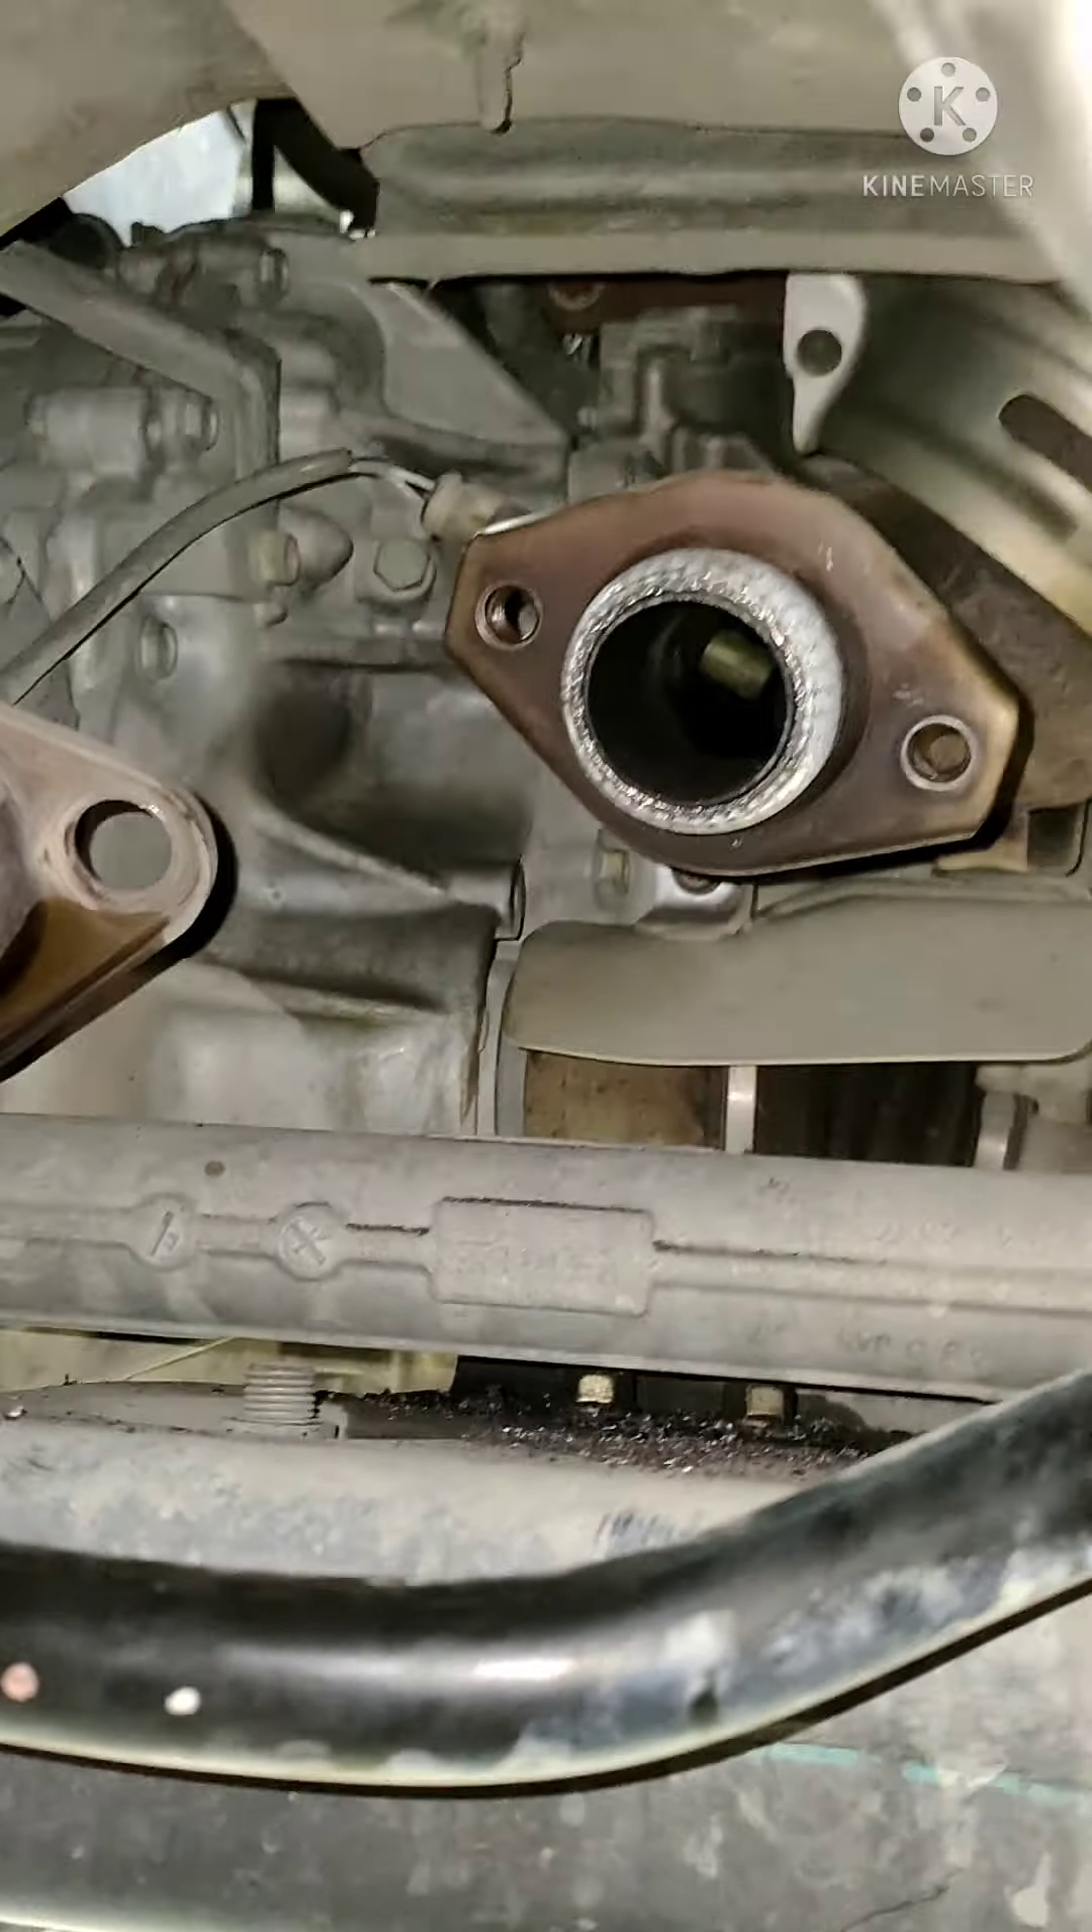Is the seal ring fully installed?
Yes.